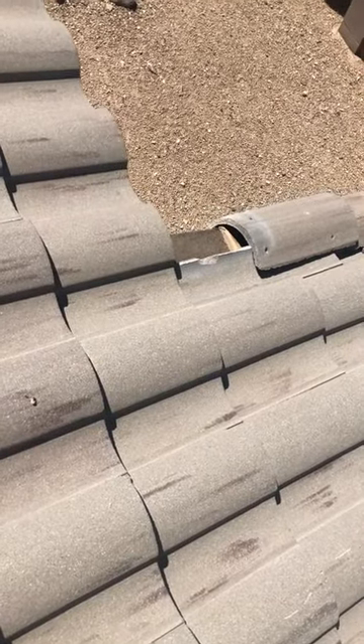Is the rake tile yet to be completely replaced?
Yes.